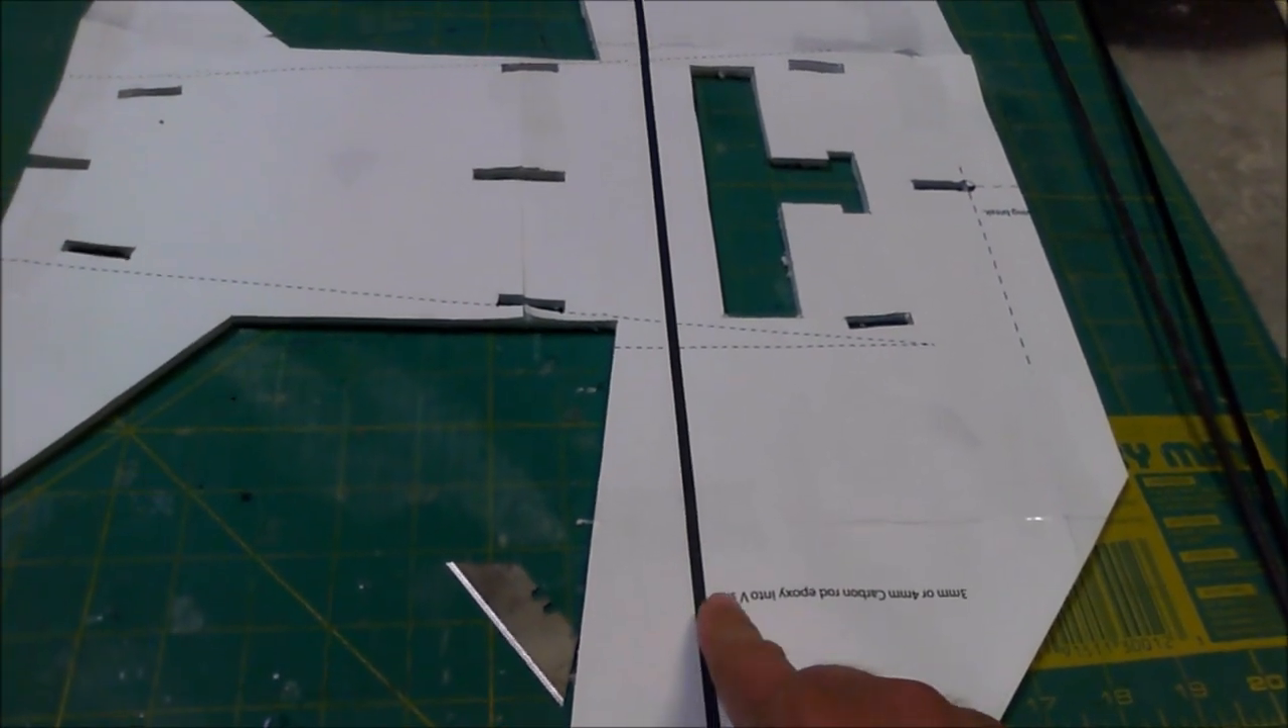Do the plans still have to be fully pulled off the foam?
Yes.